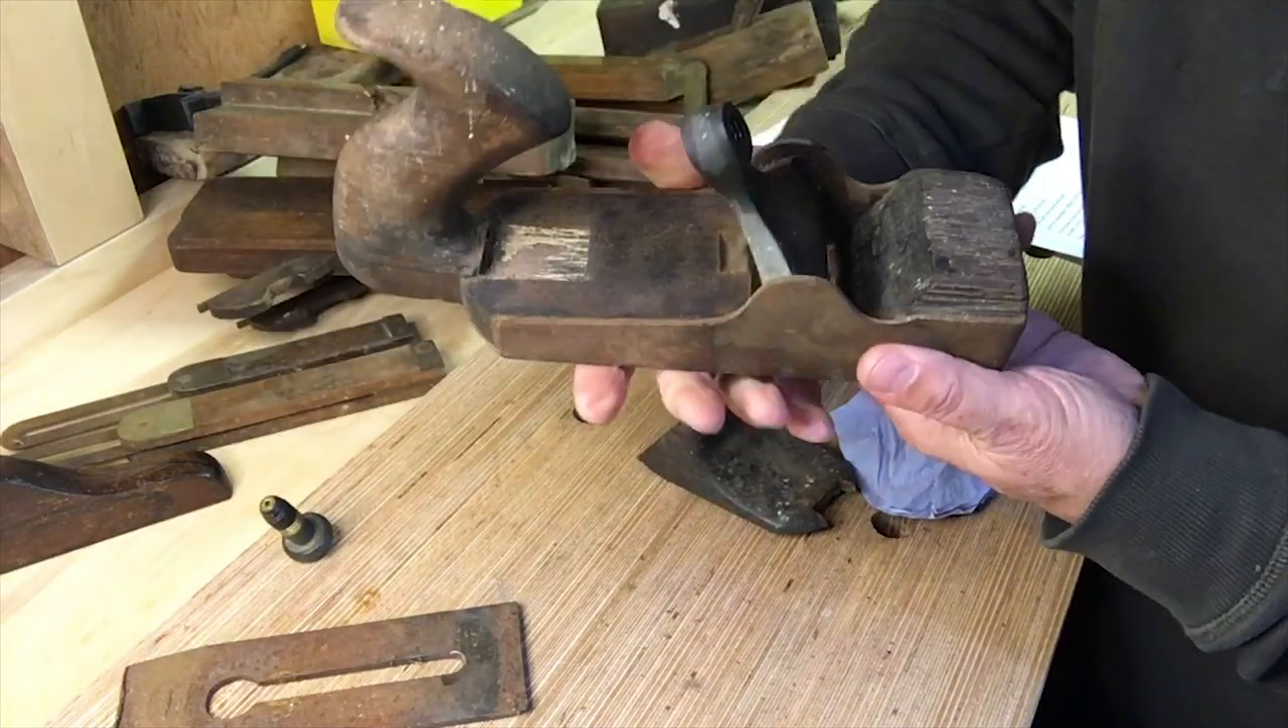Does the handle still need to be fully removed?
Yes.